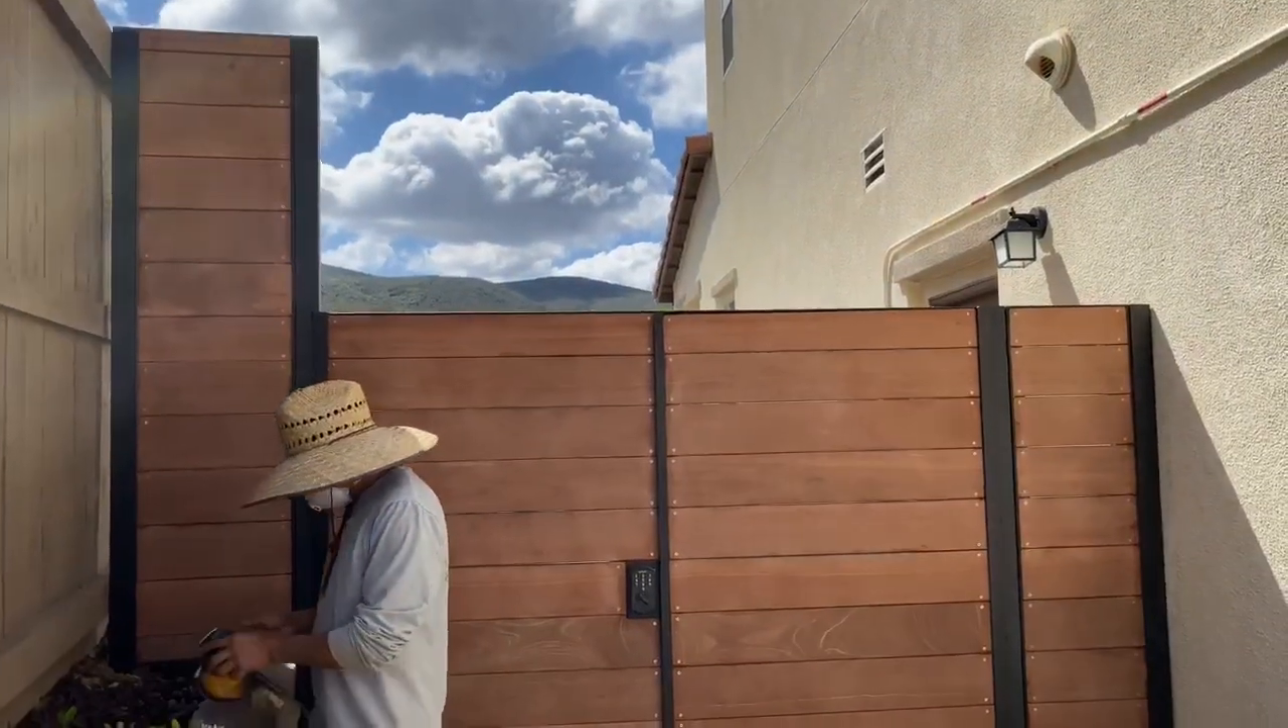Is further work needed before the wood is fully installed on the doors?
No.